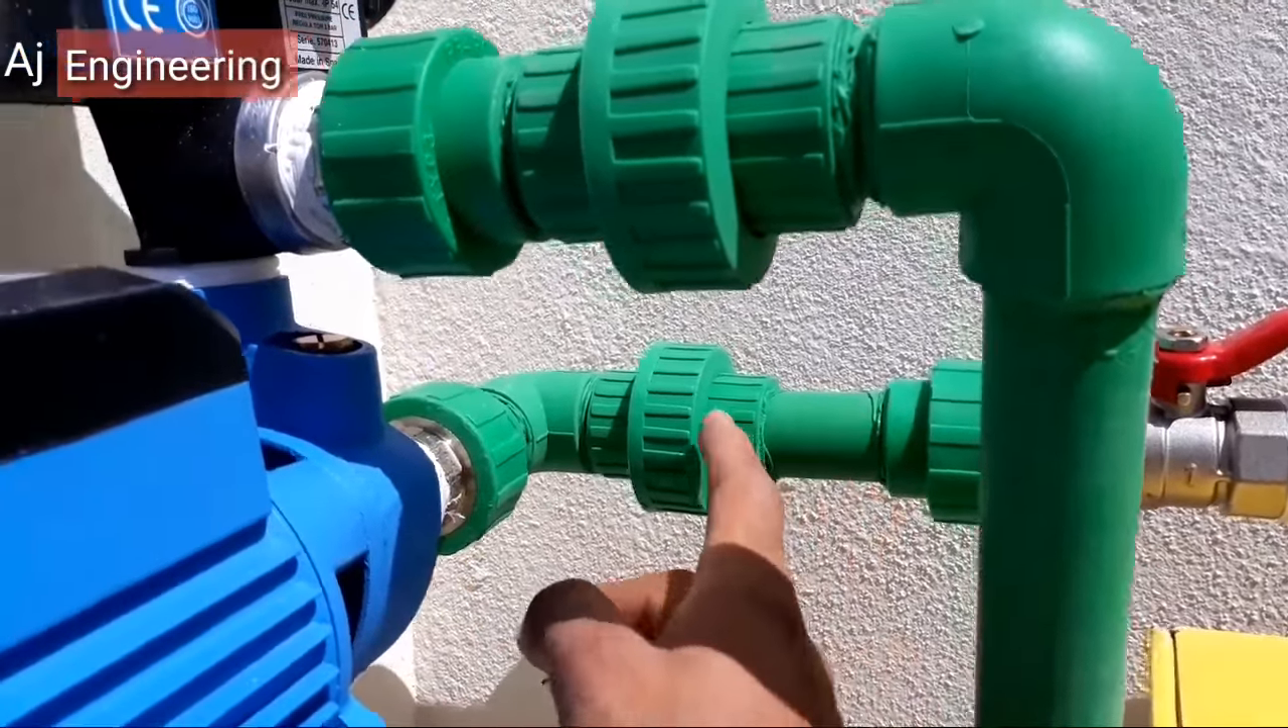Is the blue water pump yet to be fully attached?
No.